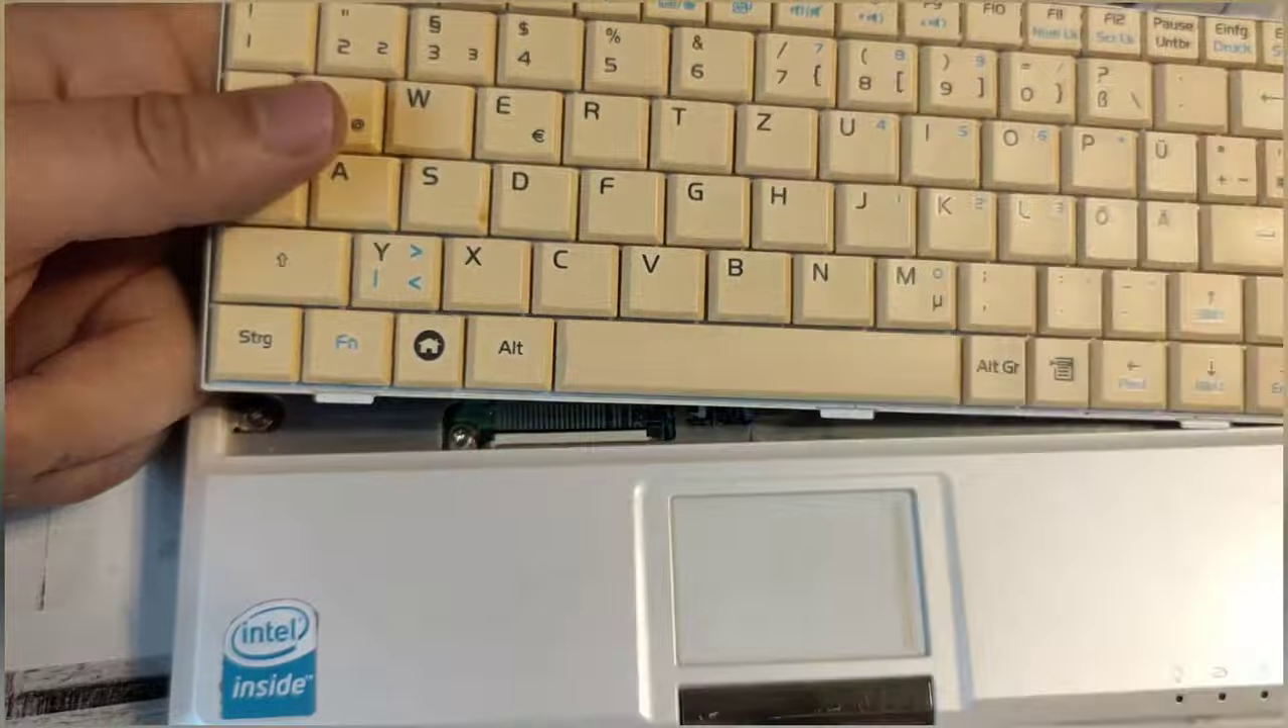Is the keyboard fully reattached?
No.